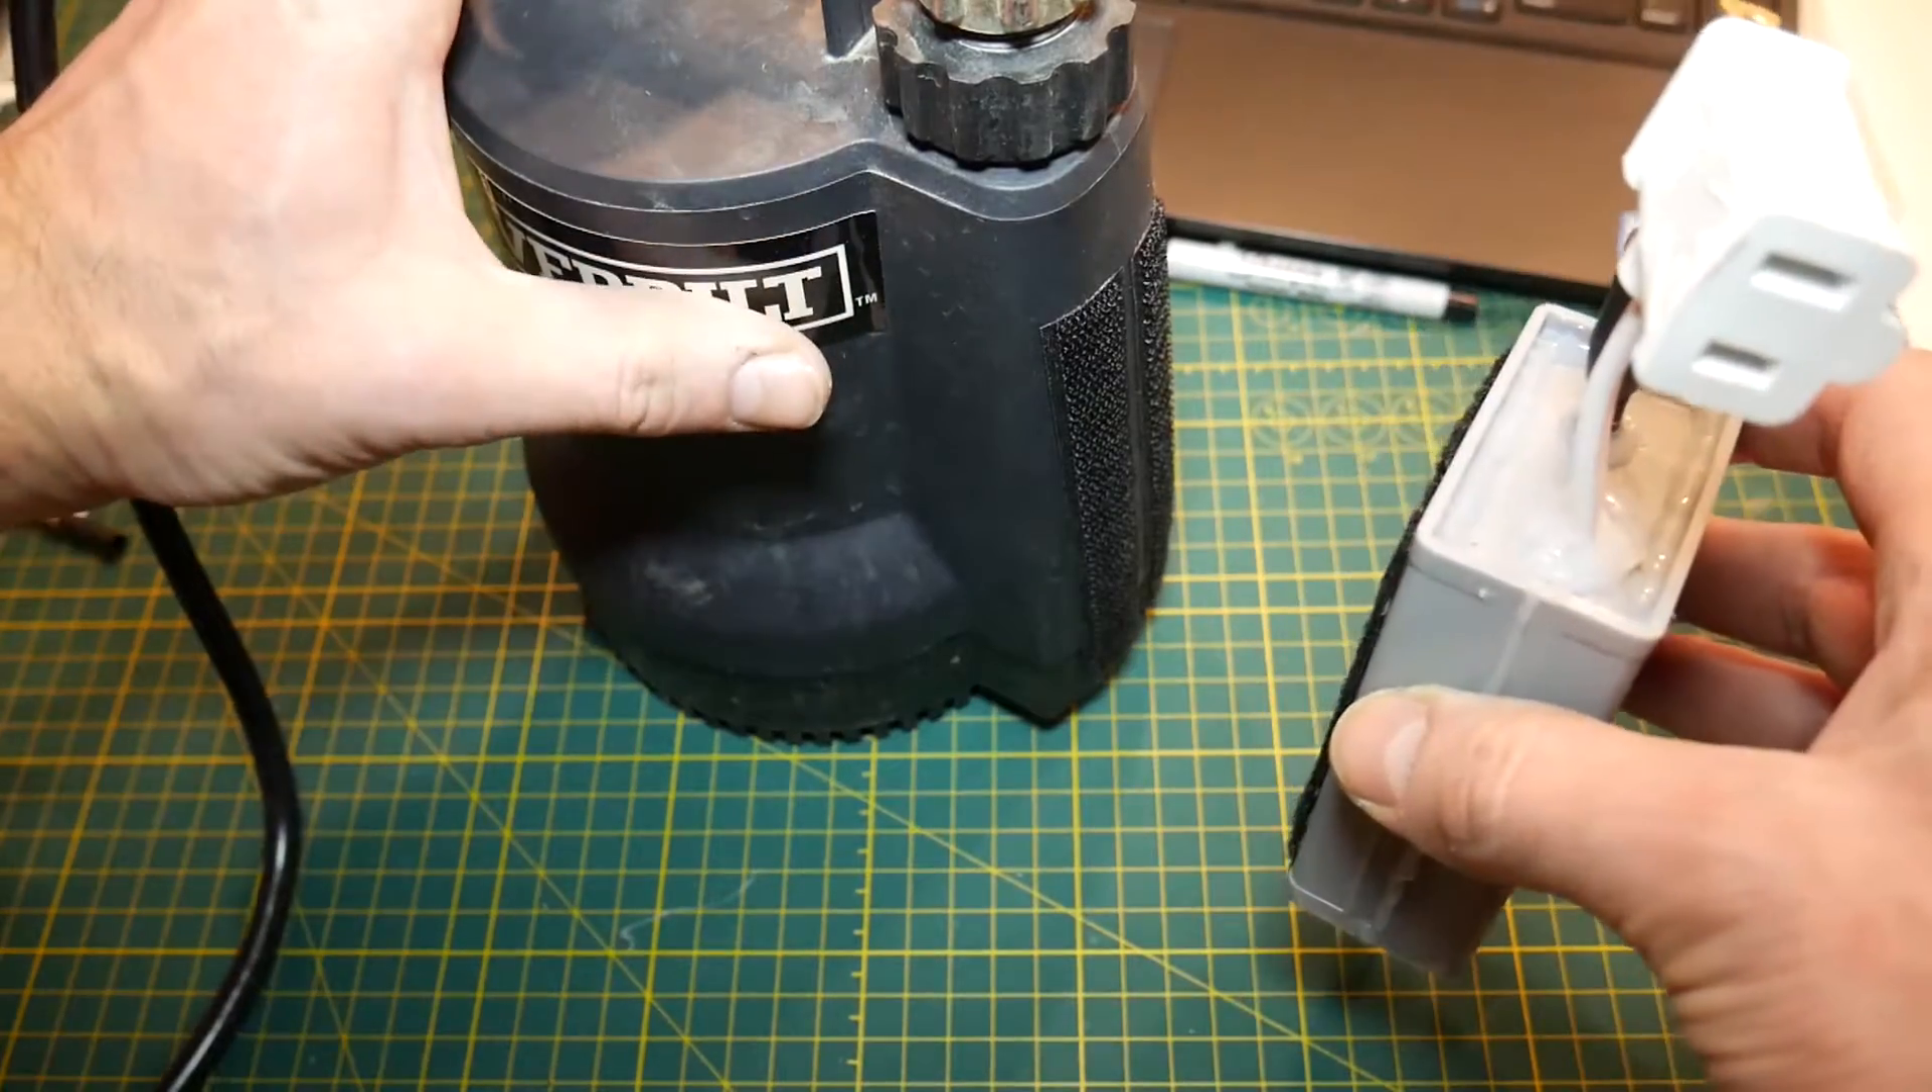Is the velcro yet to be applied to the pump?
No.